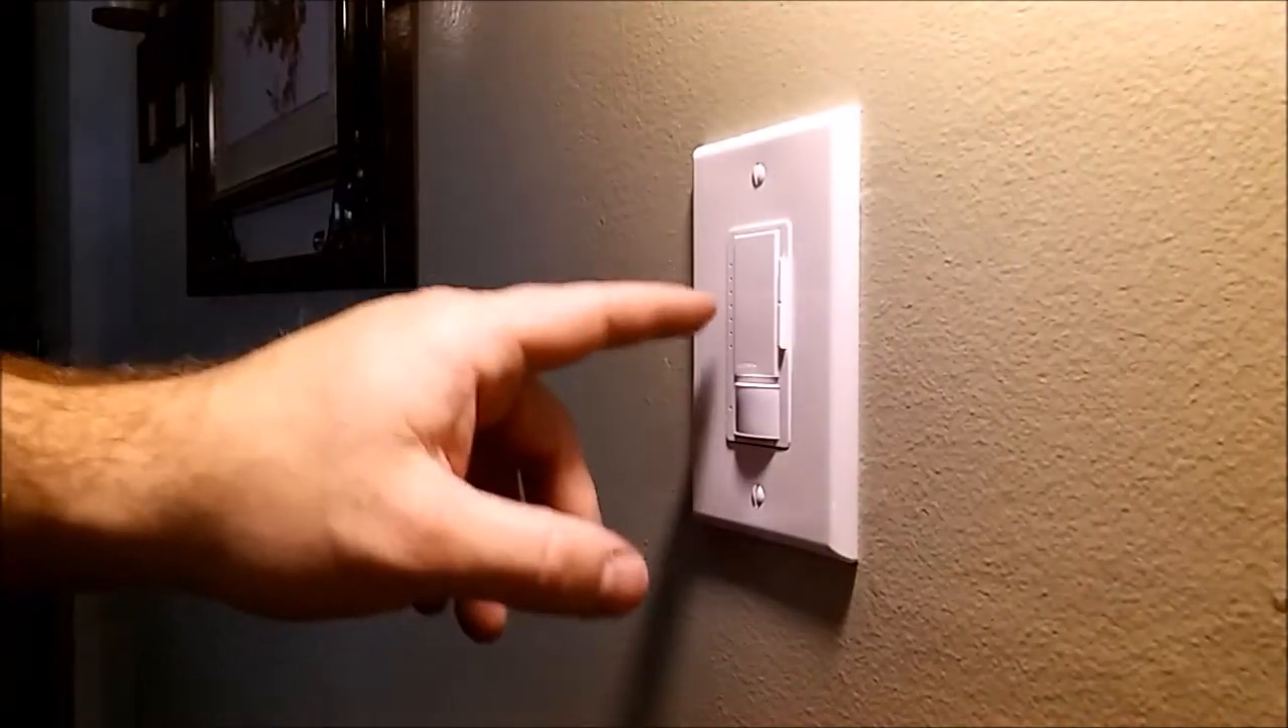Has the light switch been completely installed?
Yes.